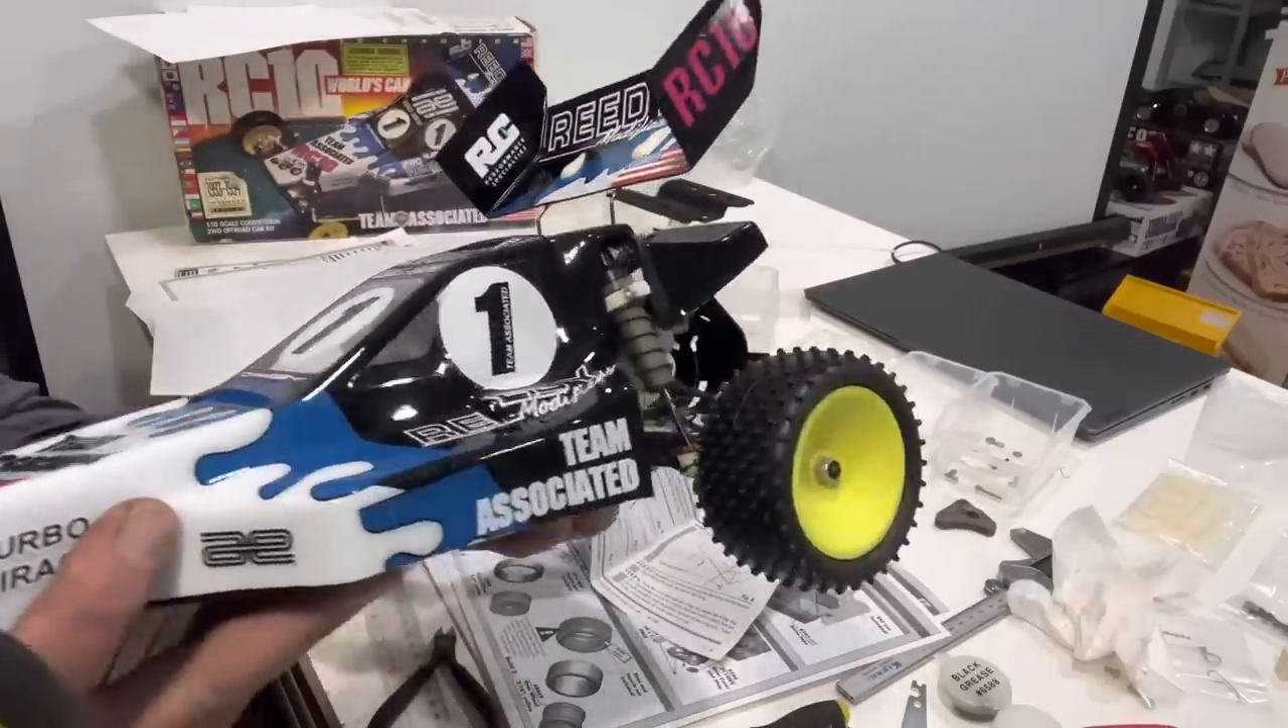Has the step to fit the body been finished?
Yes.